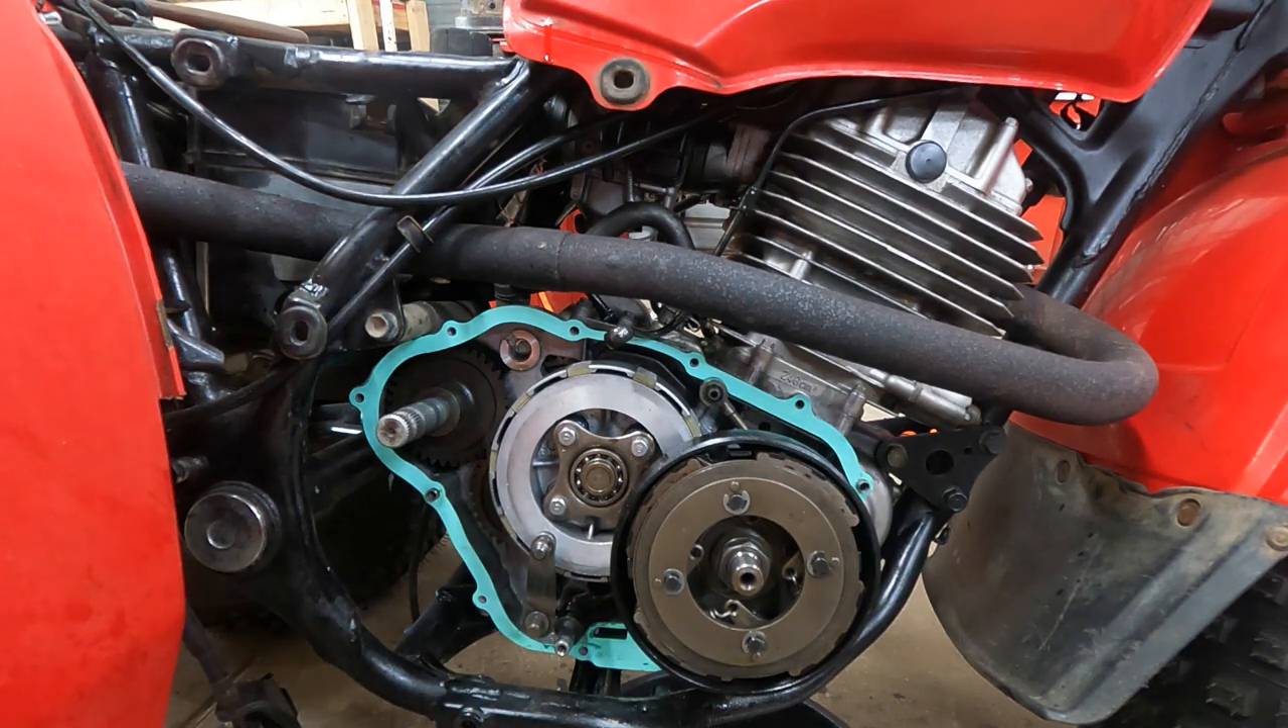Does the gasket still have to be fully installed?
No.